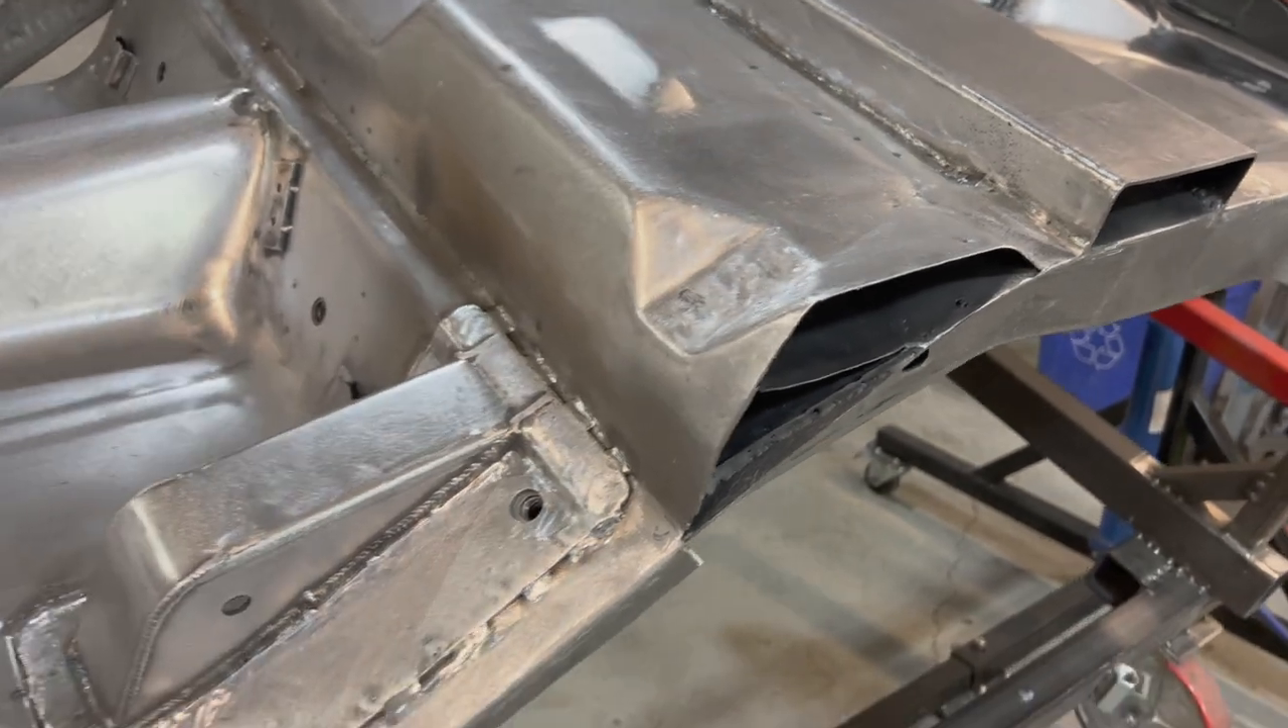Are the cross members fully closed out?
No.